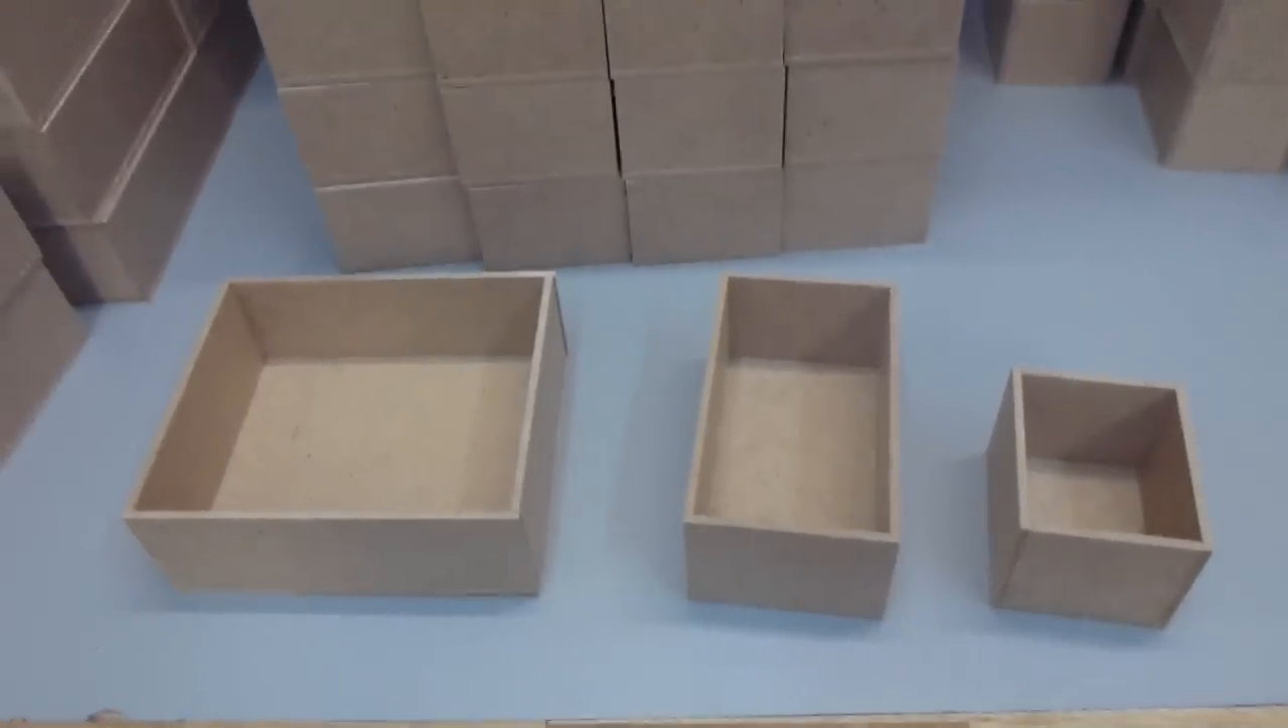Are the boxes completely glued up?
Yes.